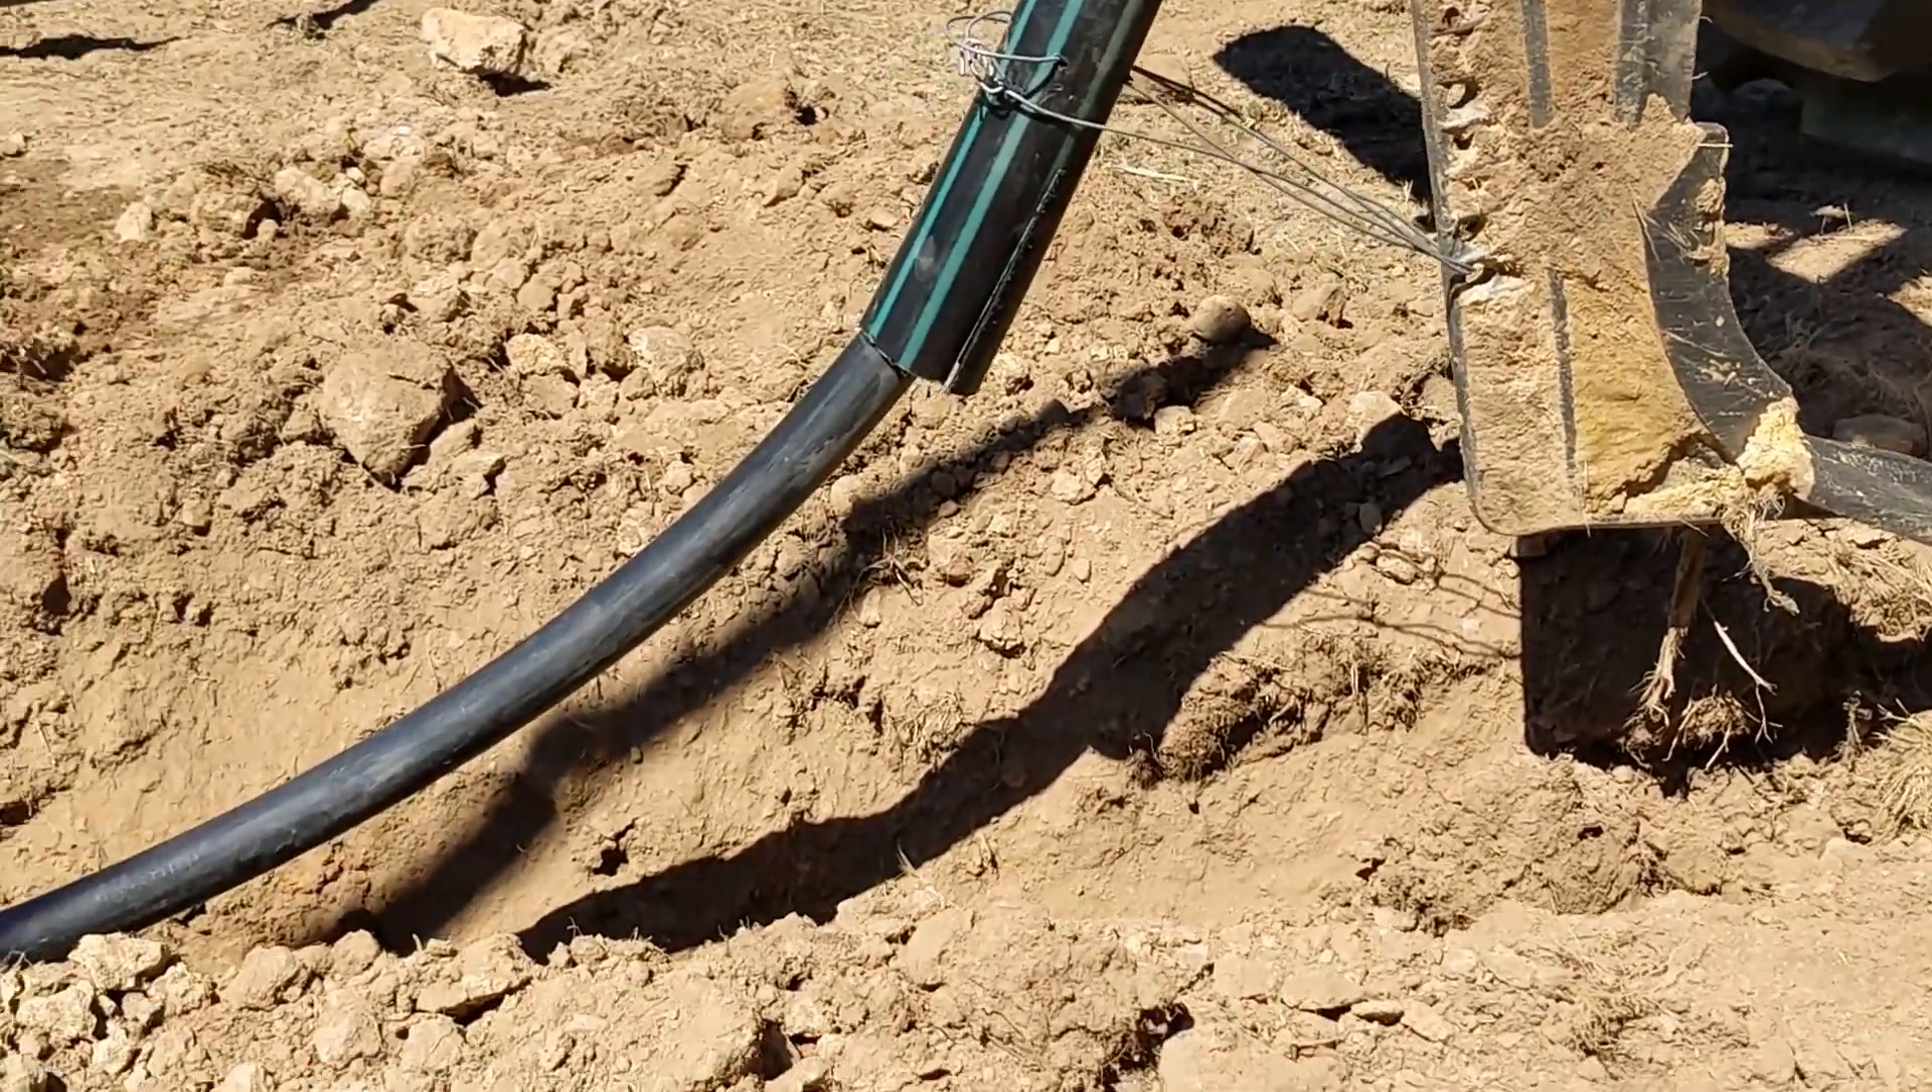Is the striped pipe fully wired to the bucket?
Yes.